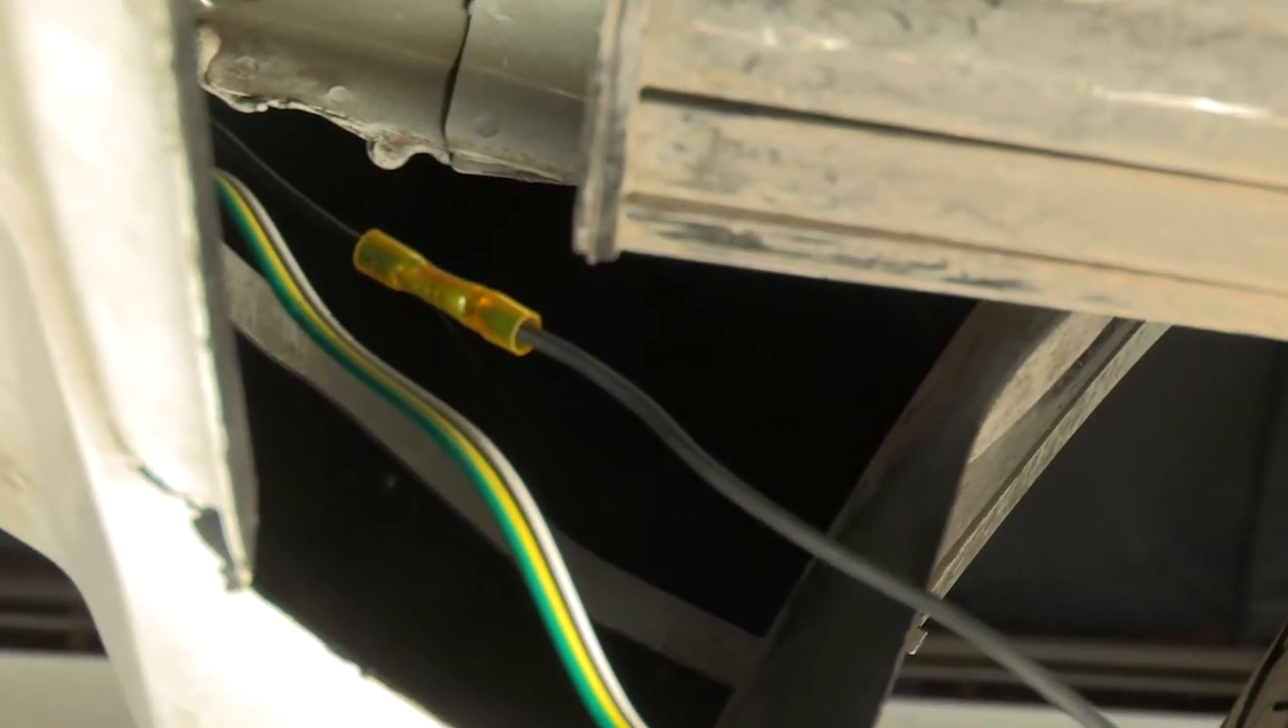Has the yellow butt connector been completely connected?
Yes.